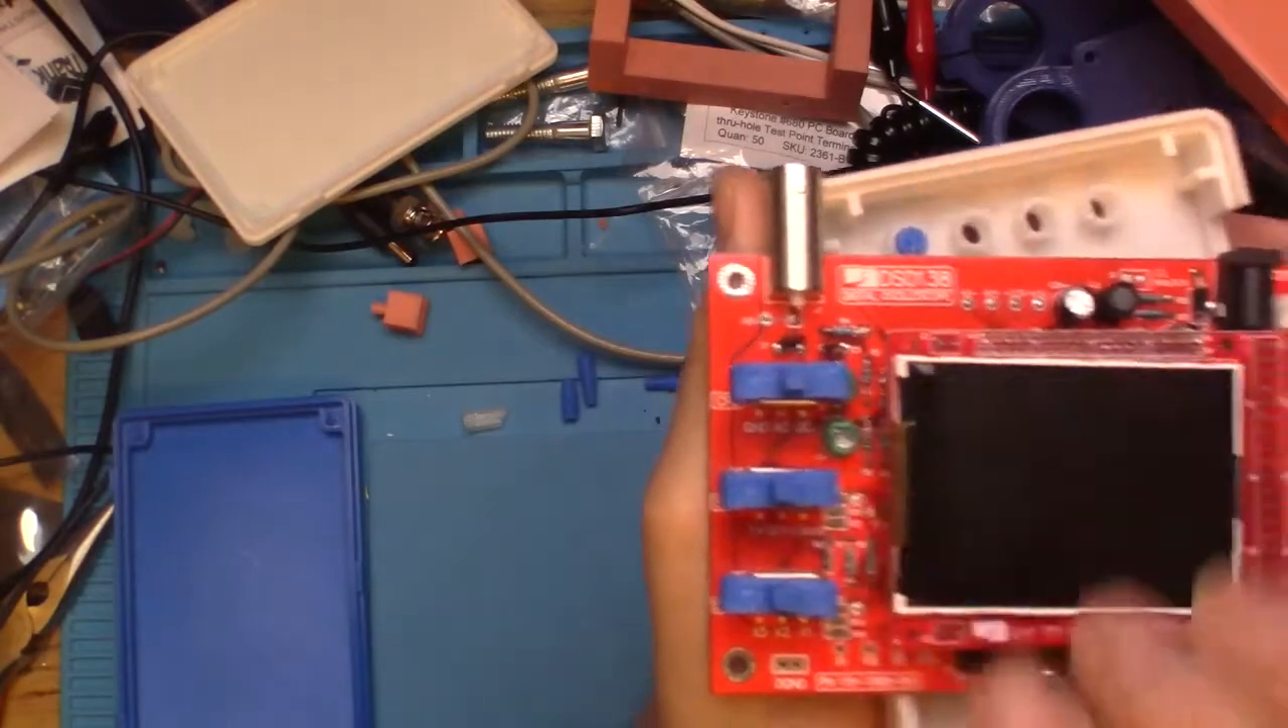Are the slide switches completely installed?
Yes.